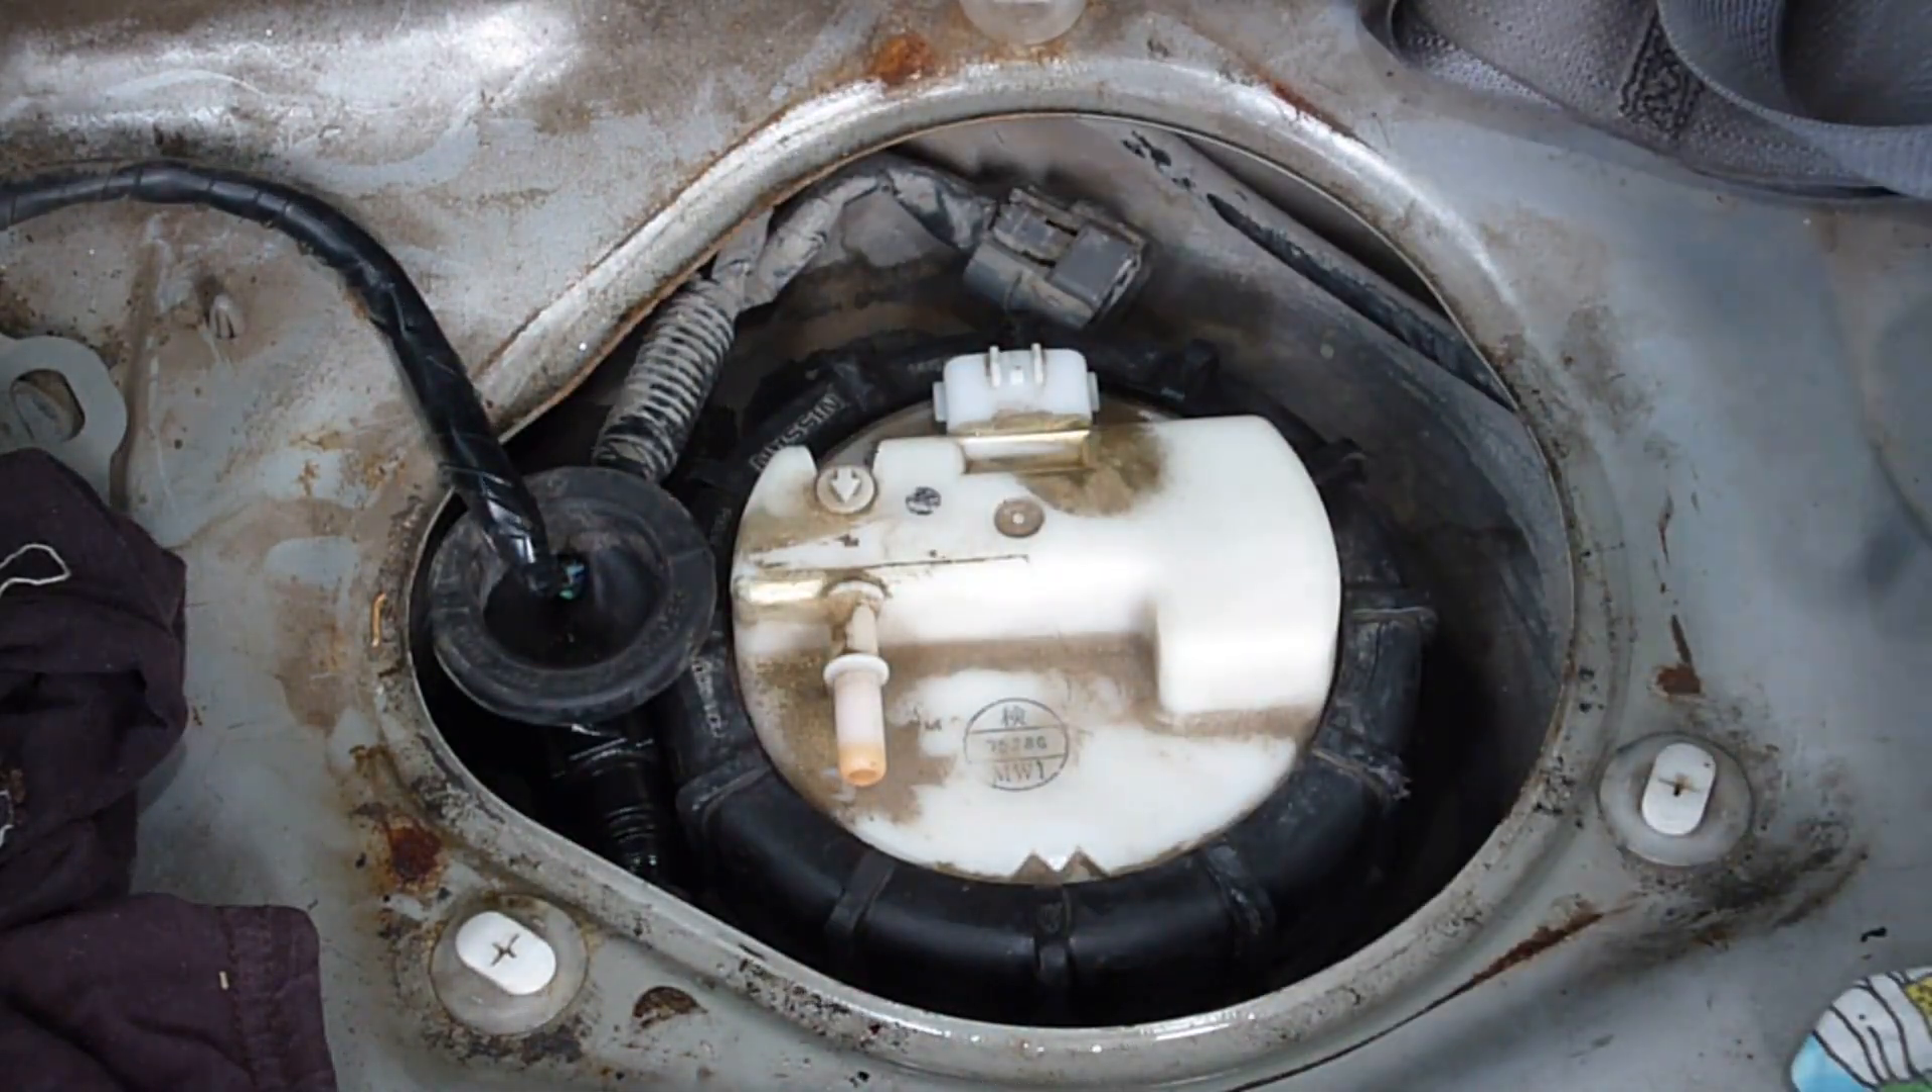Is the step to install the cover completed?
No.